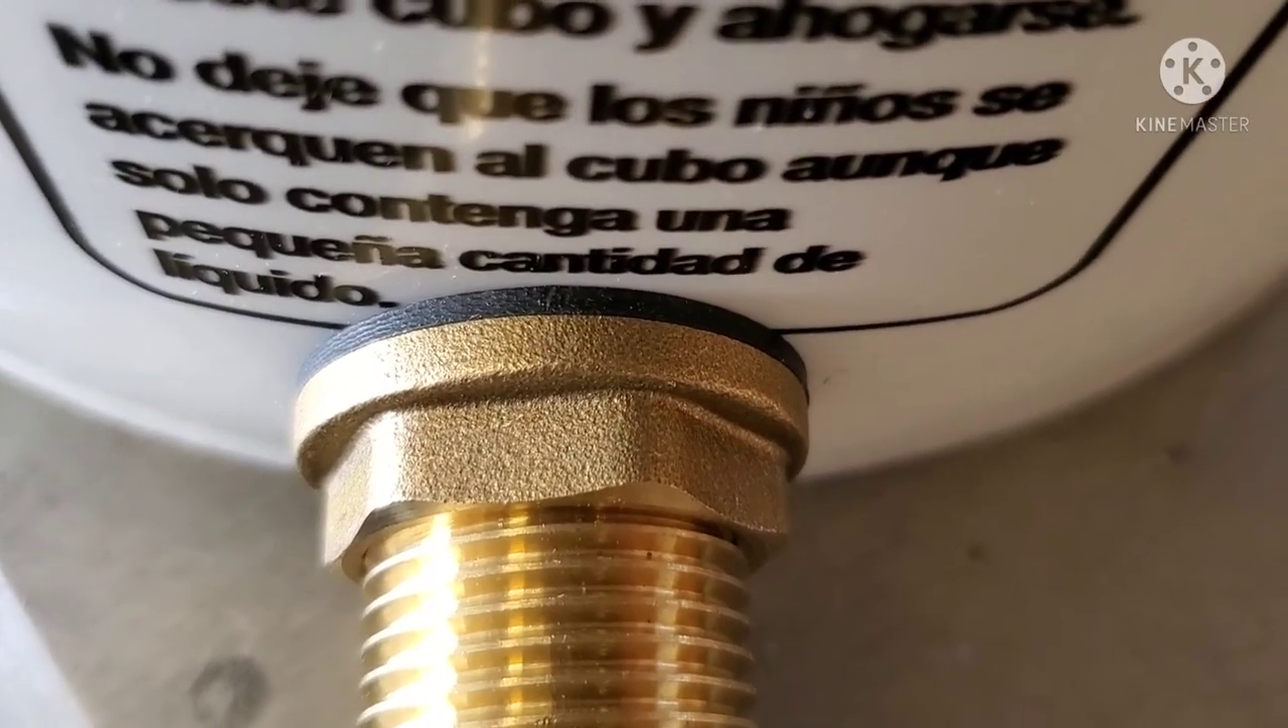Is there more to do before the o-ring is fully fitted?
No.